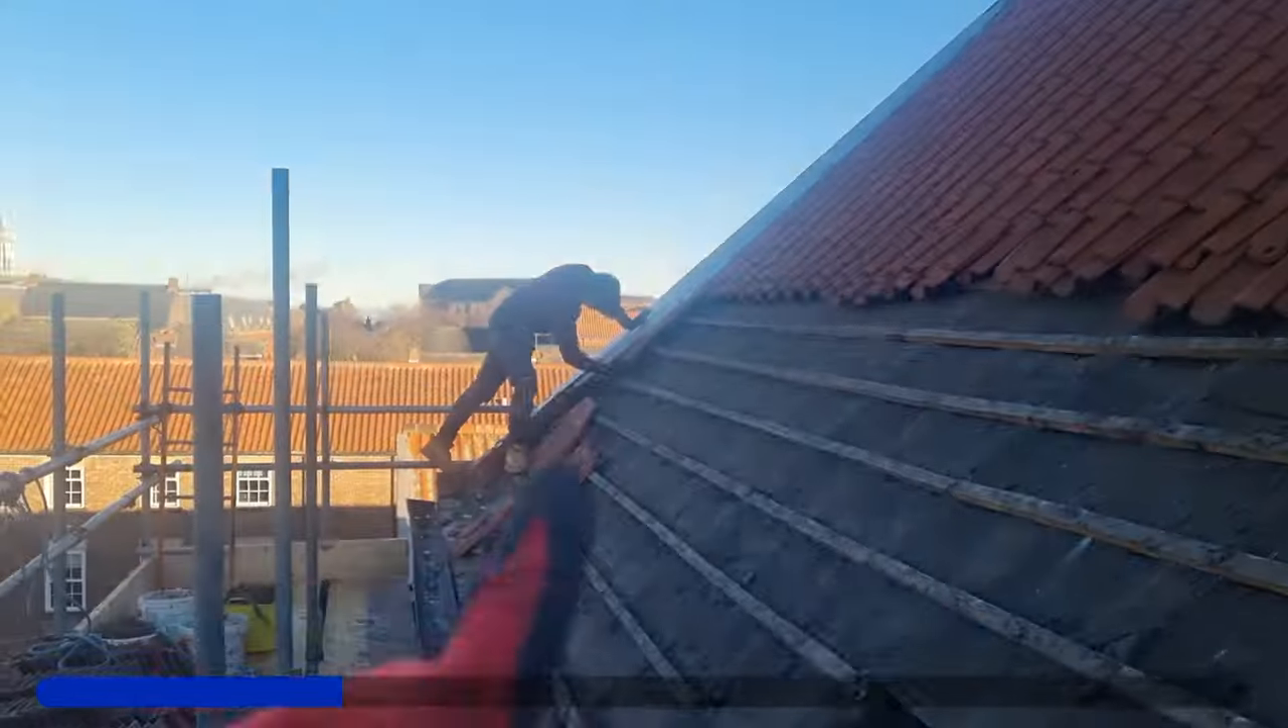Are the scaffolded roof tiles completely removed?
No.